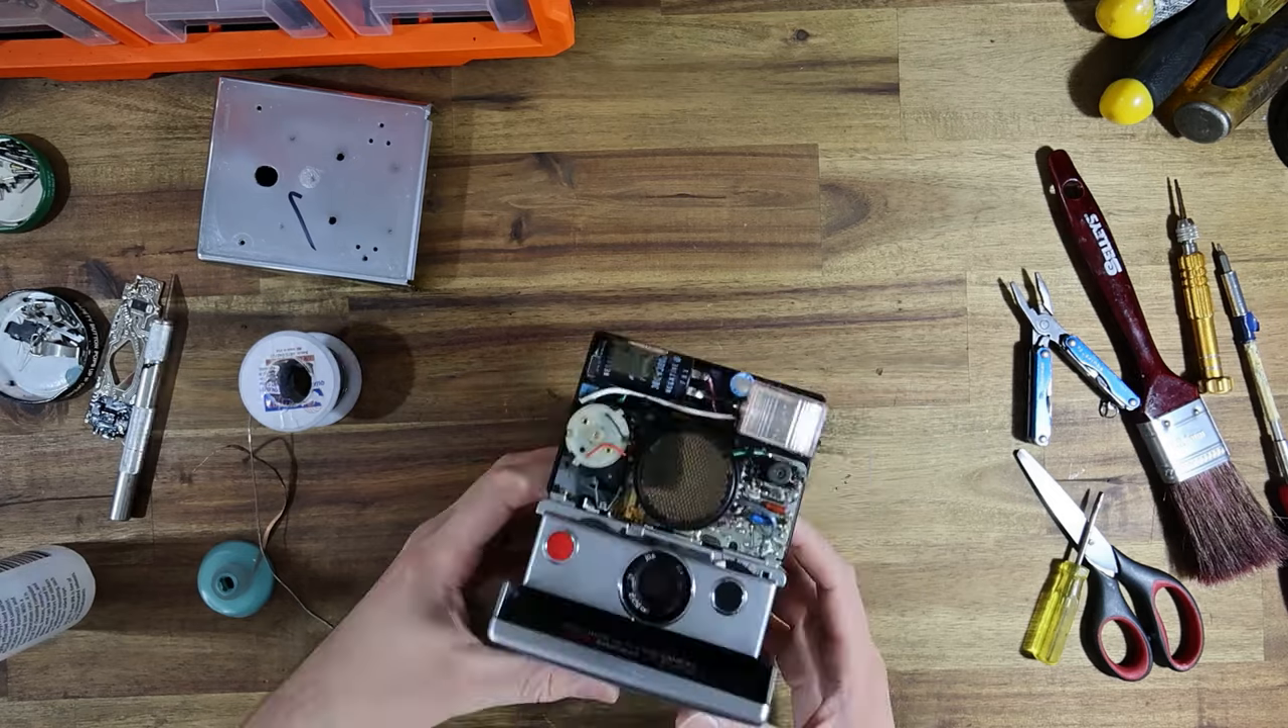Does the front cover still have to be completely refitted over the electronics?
Yes.